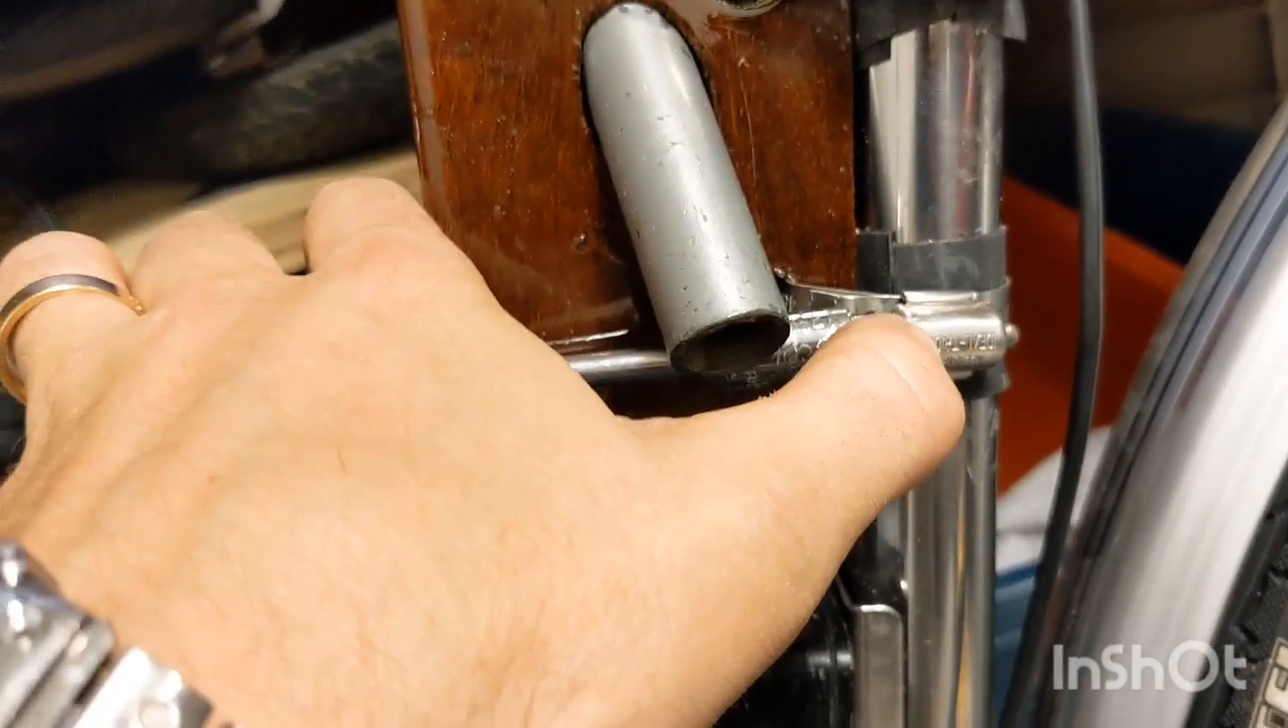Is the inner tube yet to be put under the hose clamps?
No.